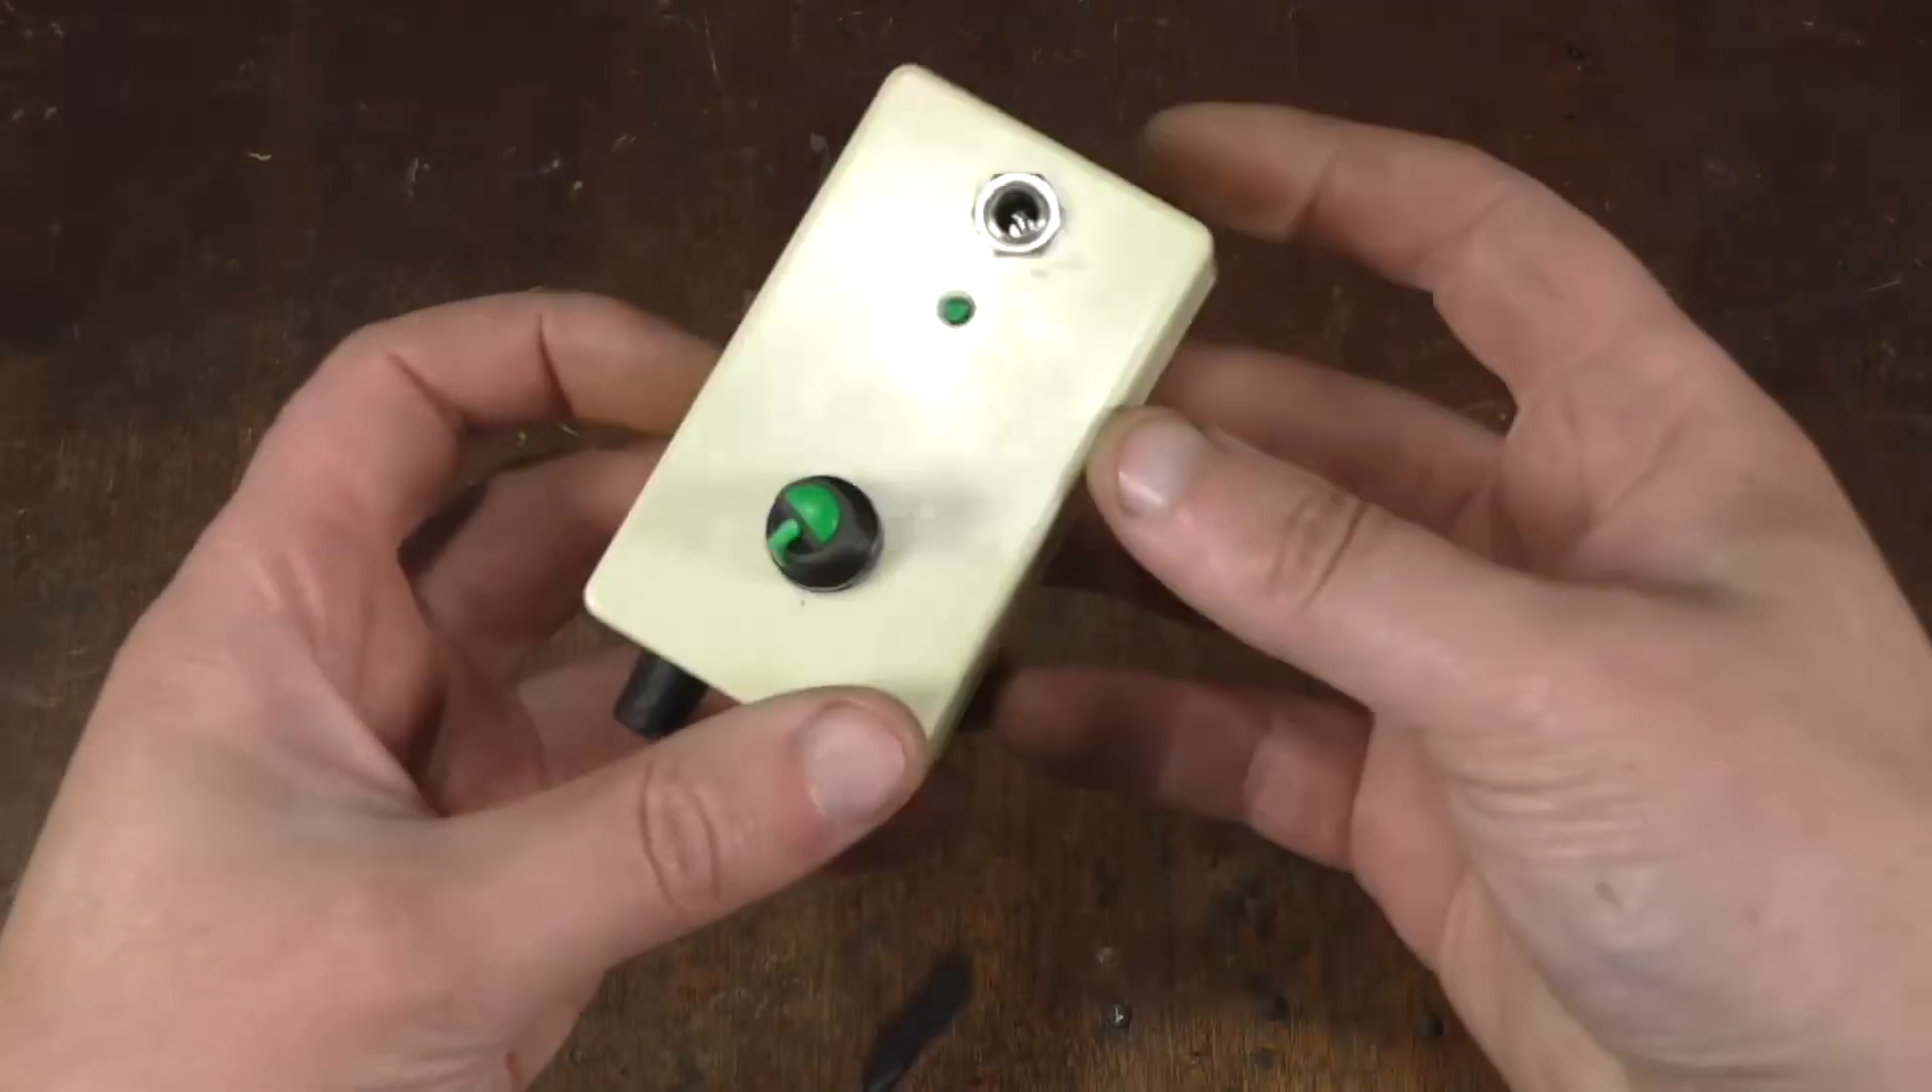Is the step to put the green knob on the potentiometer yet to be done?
No.